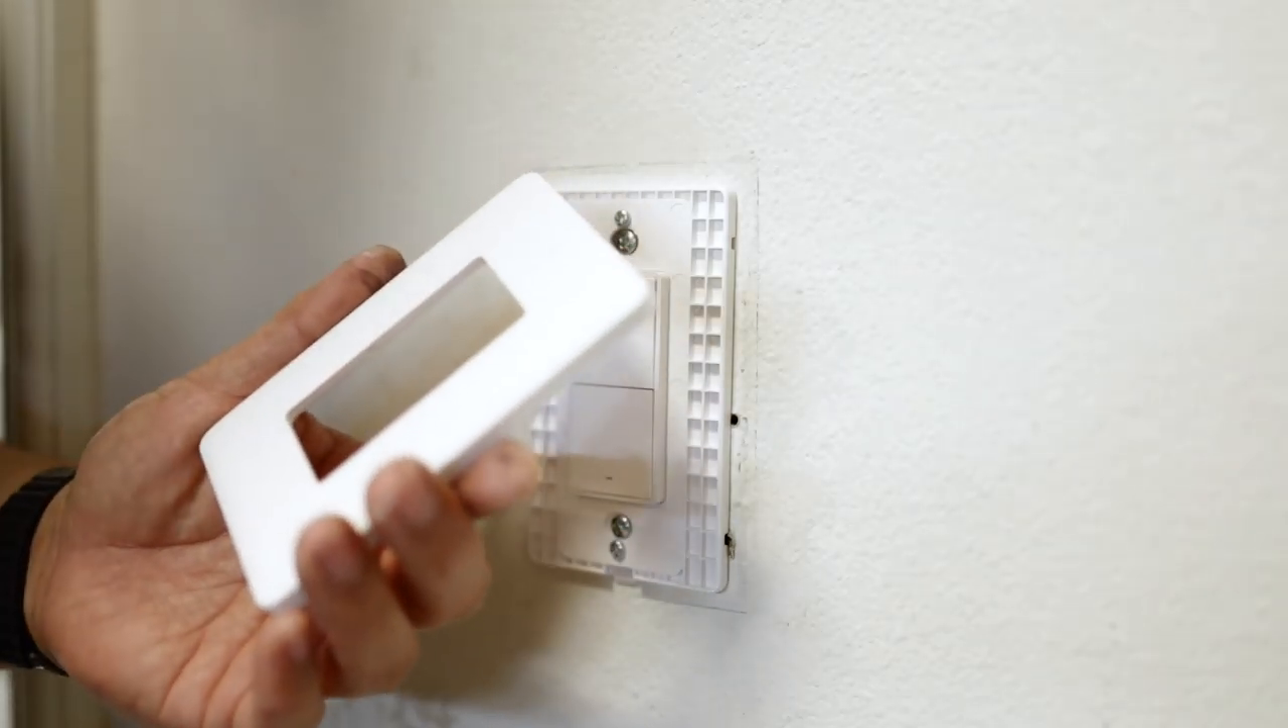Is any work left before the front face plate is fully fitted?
Yes.